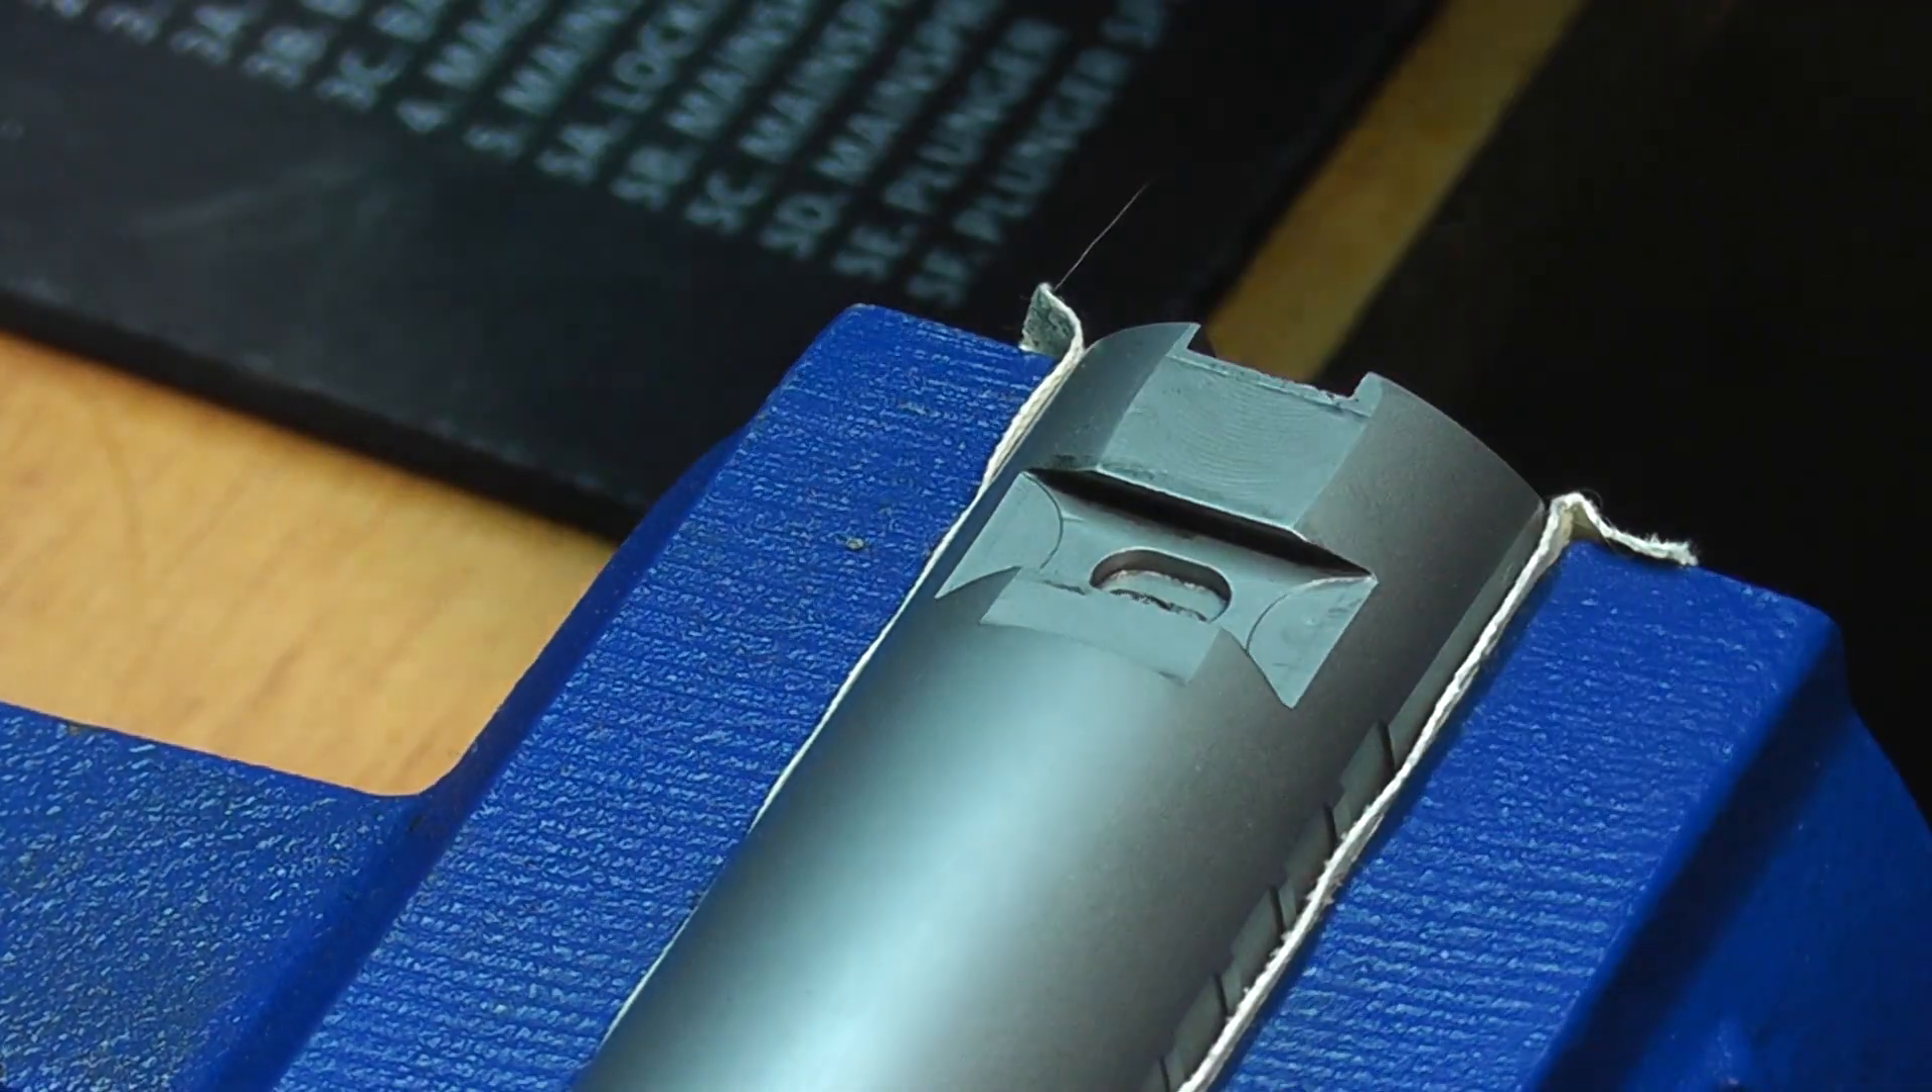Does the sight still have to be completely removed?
No.